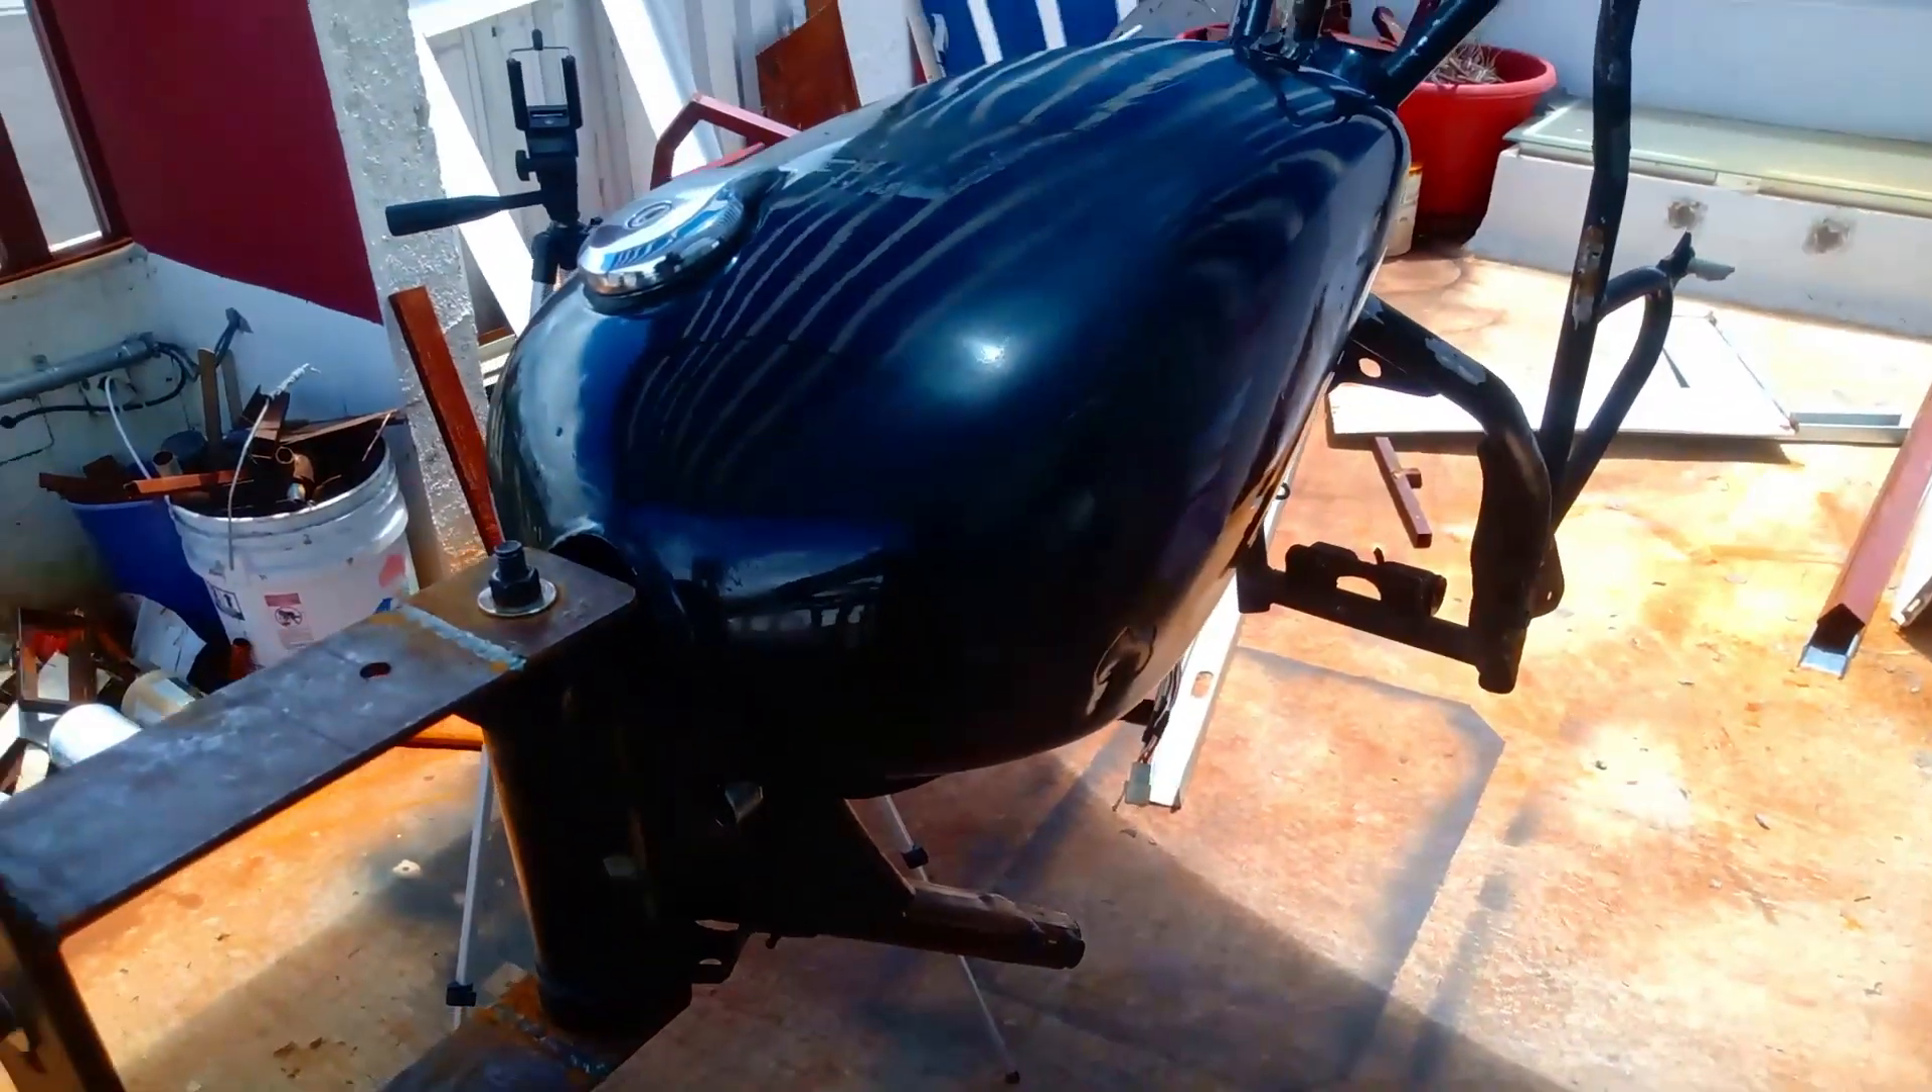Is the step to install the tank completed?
Yes.